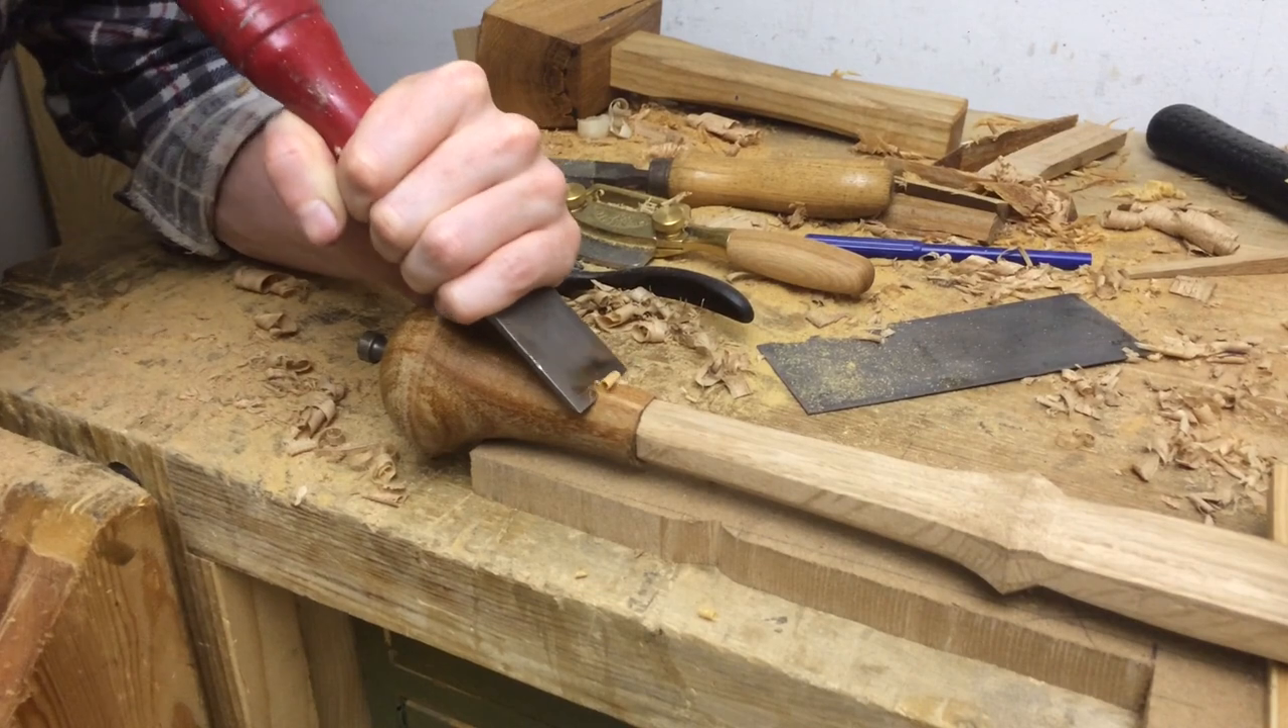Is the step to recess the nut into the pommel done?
No.